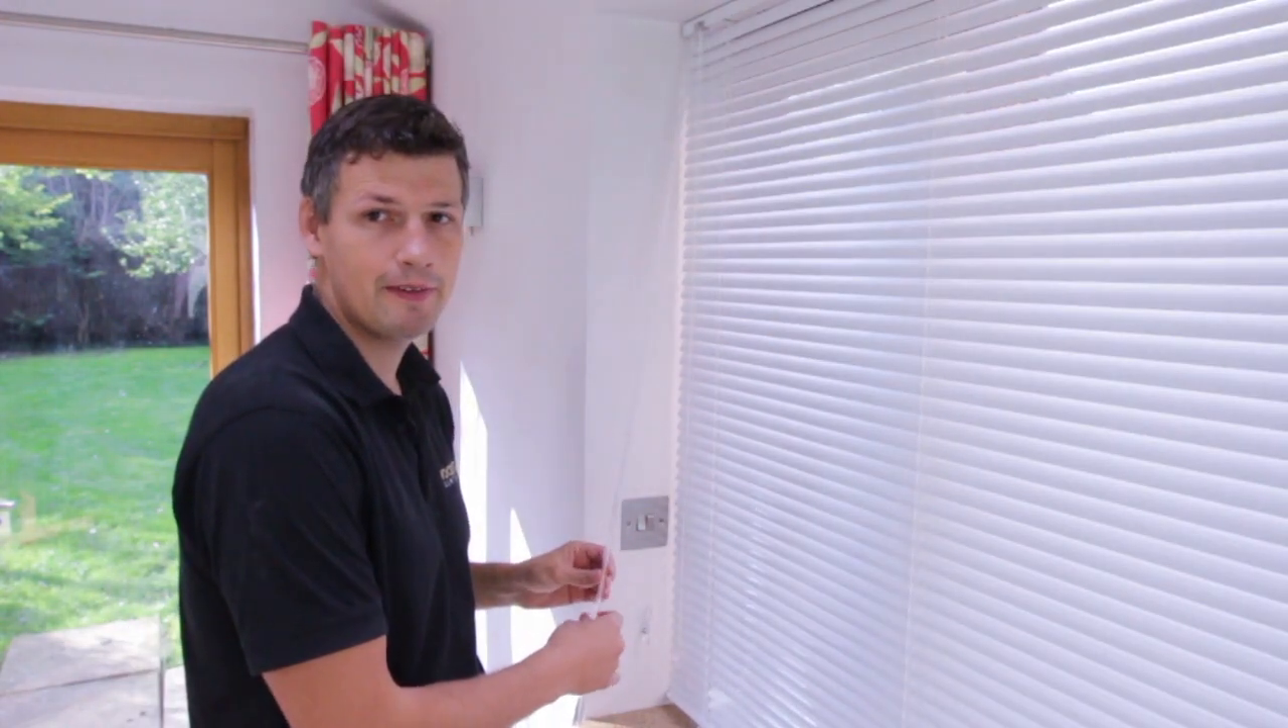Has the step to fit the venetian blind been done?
Yes.